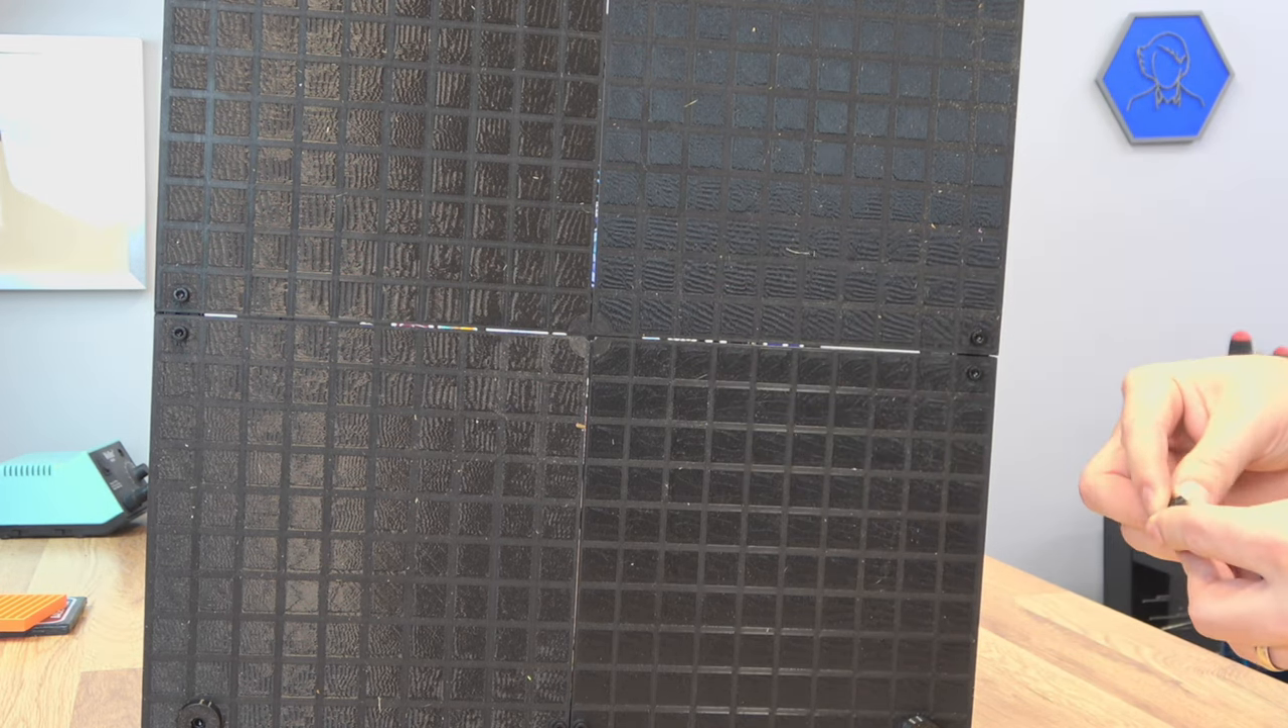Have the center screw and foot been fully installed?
No.